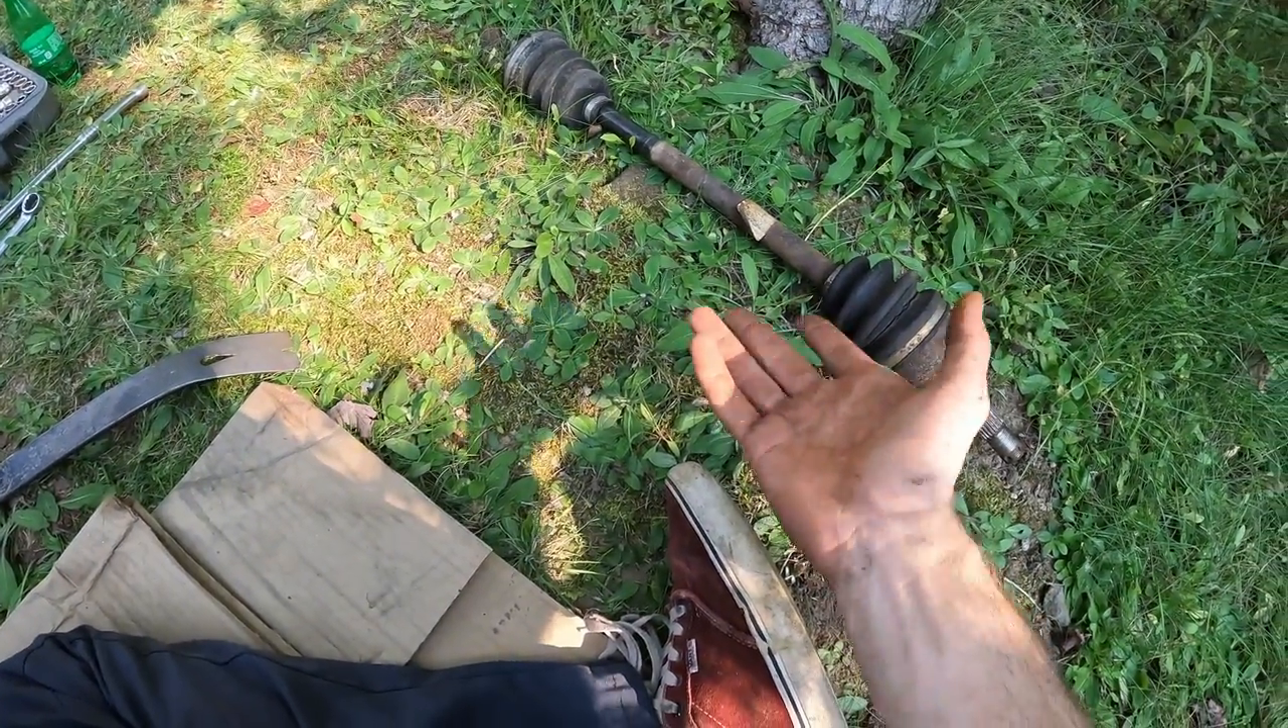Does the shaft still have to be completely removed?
No.